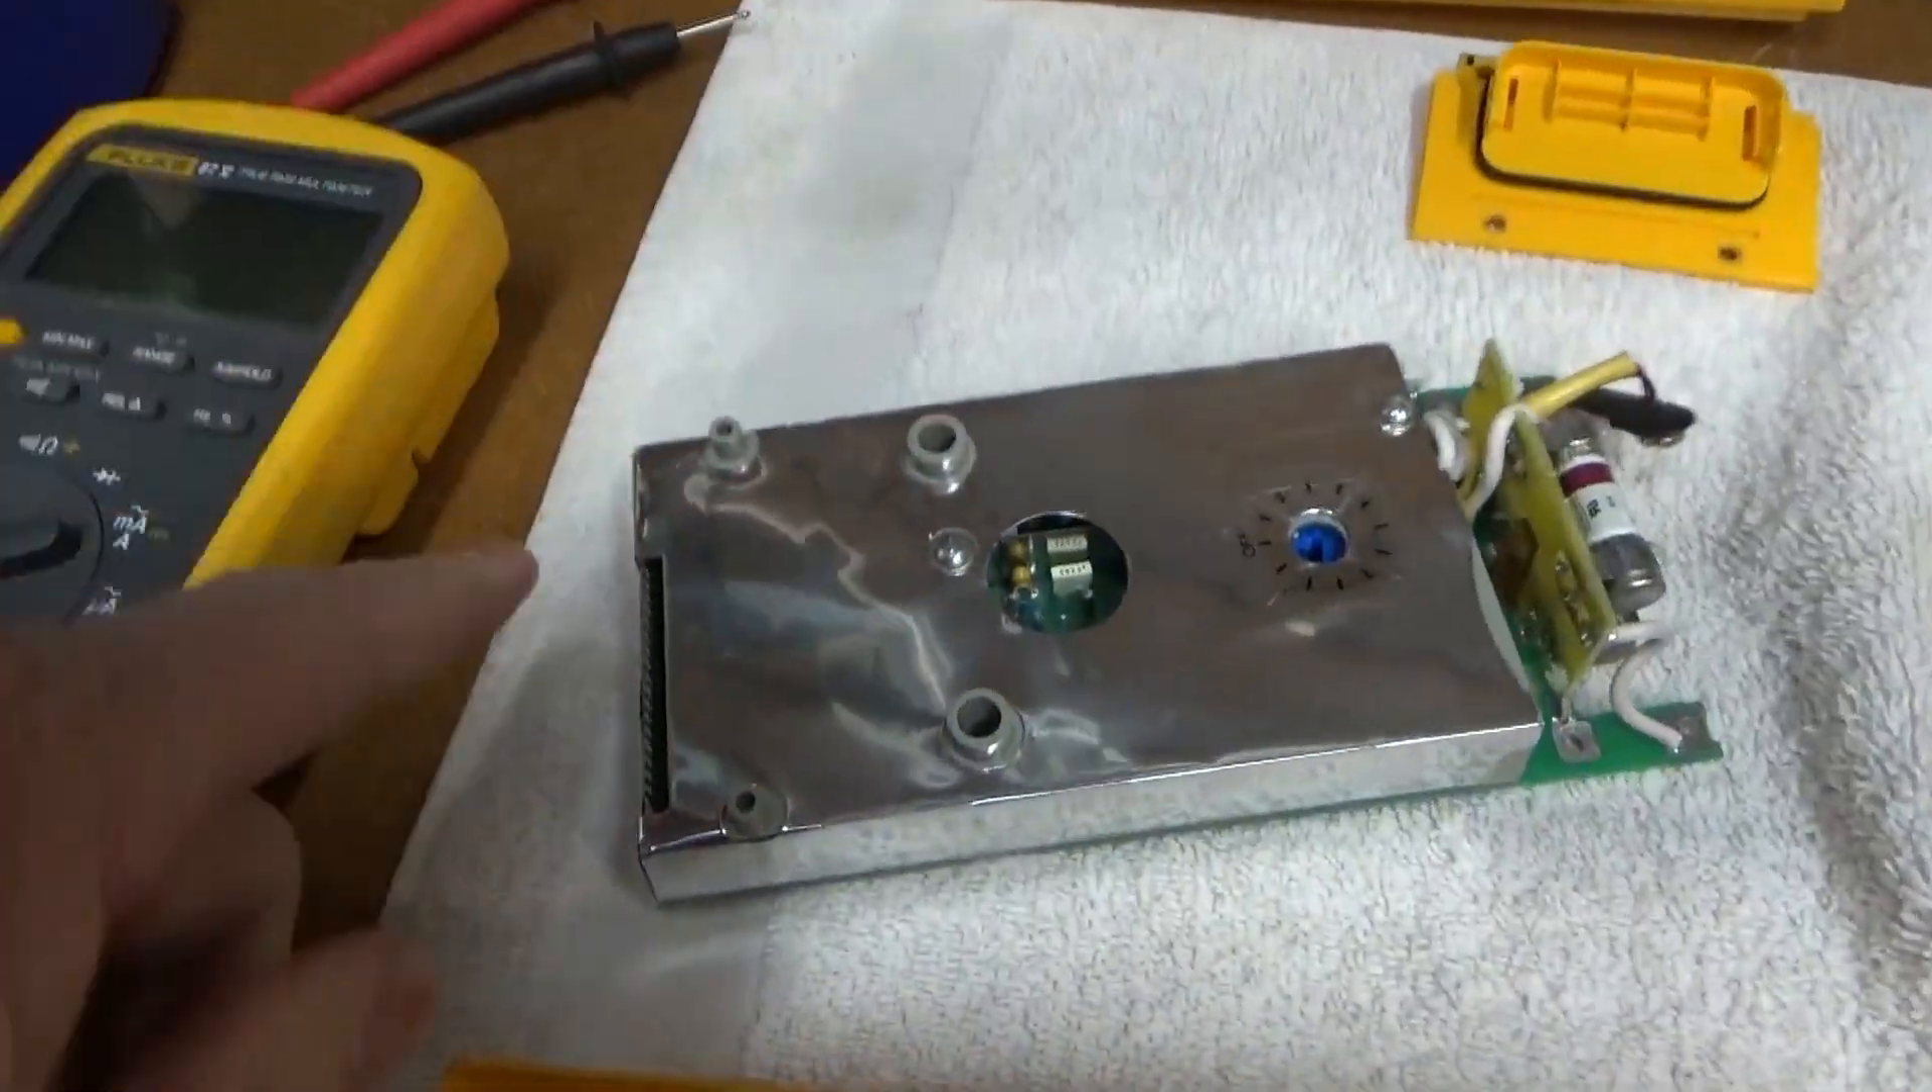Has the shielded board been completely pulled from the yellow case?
Yes.